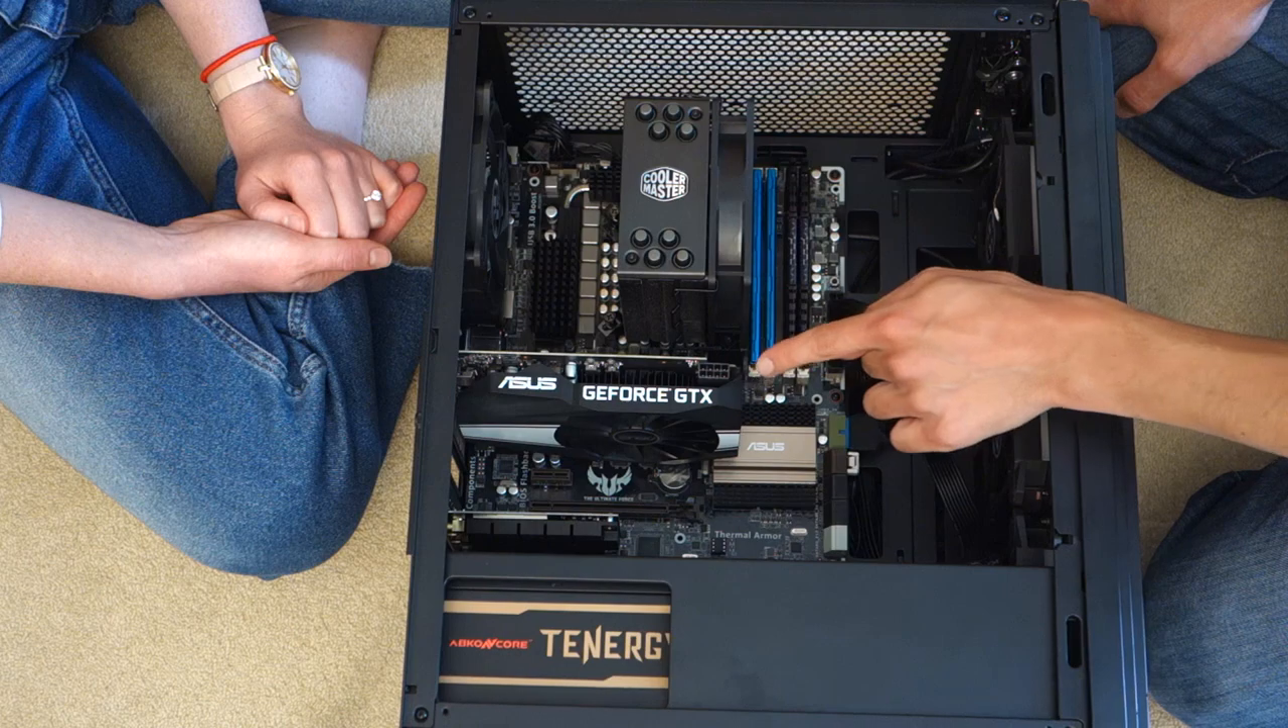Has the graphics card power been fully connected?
No.